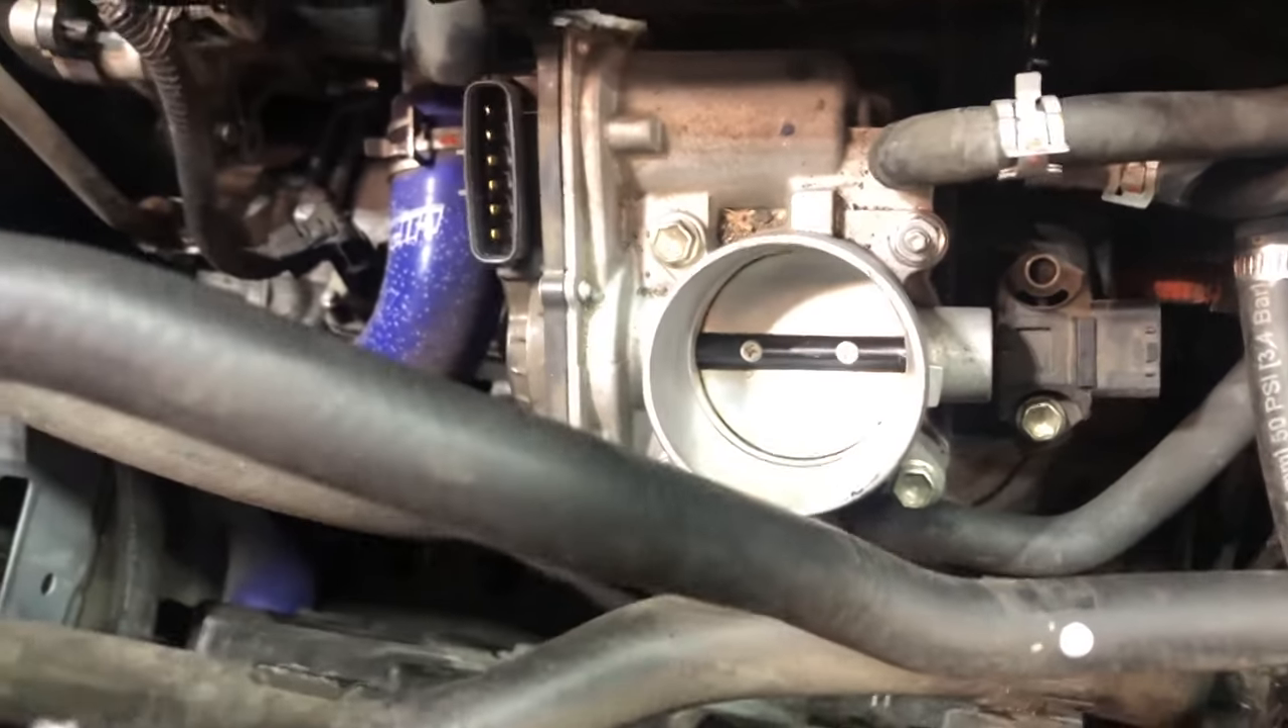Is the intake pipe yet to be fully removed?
No.